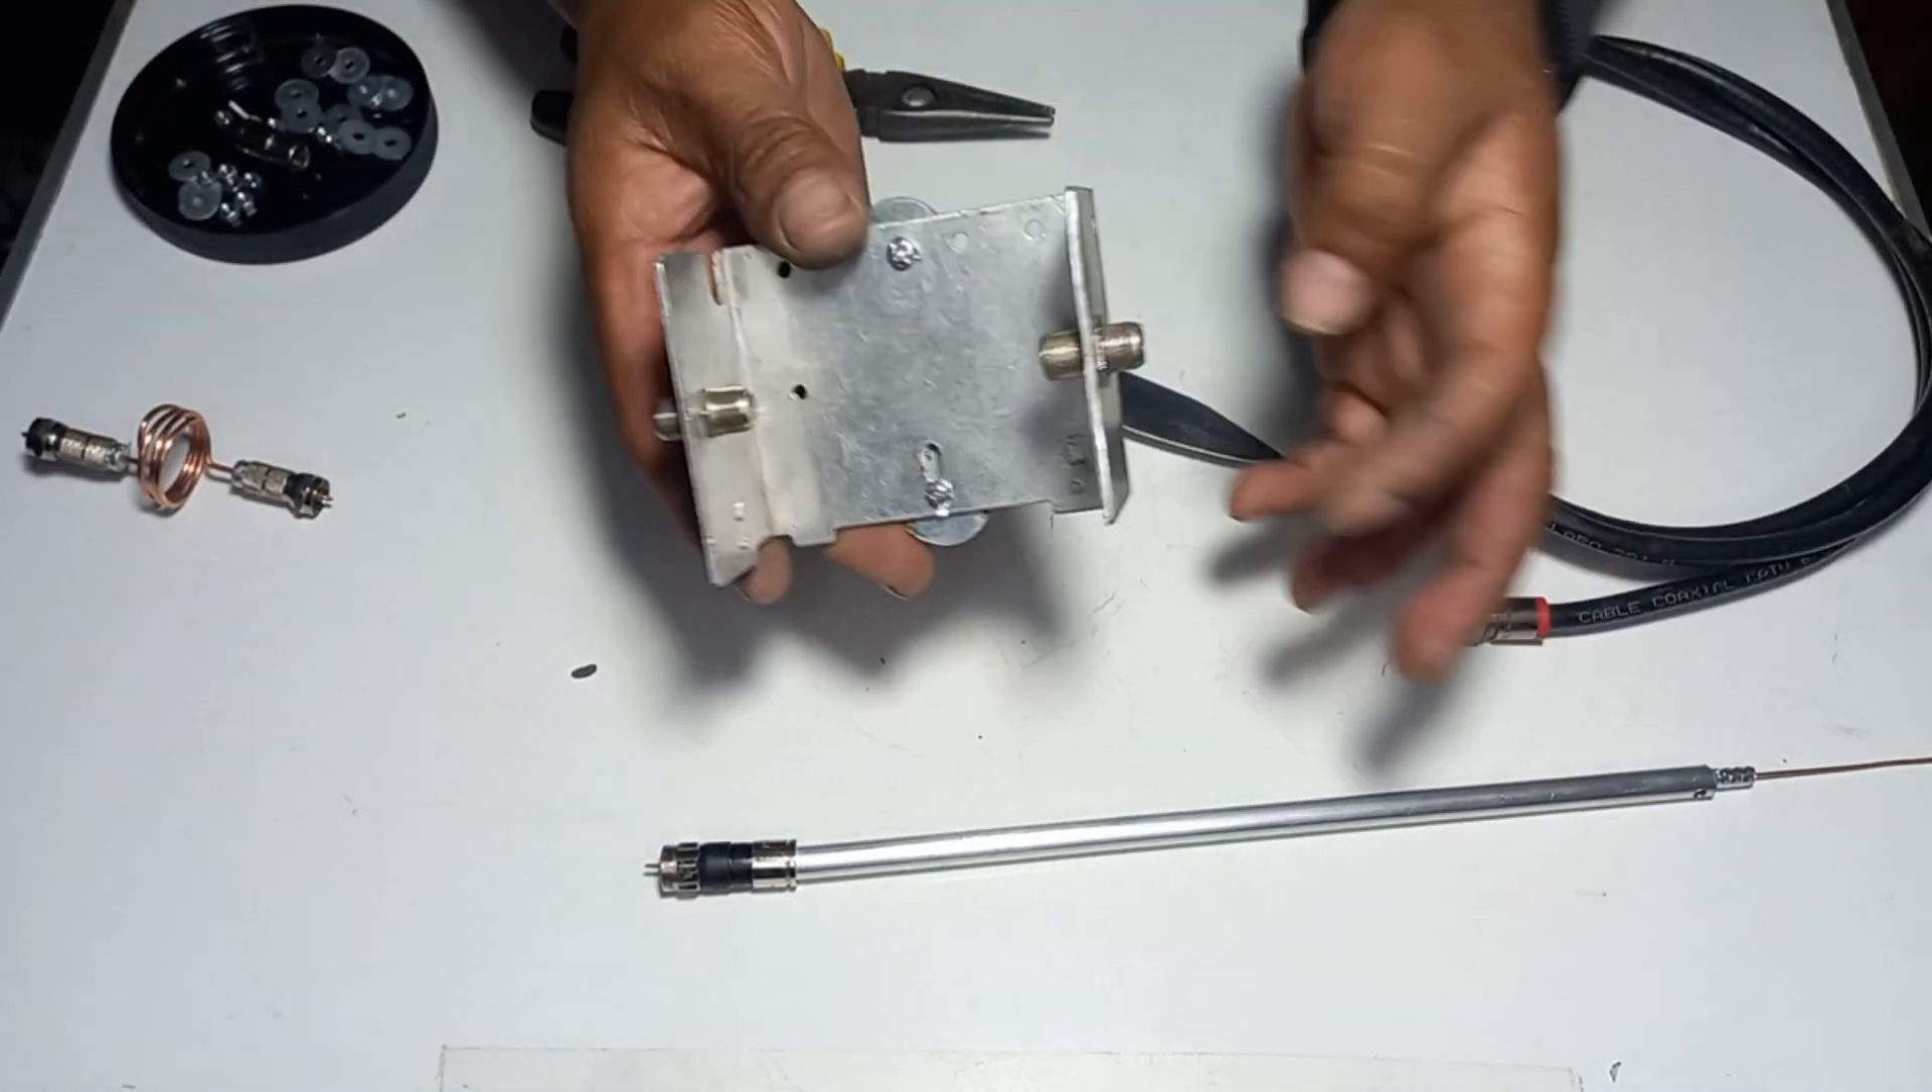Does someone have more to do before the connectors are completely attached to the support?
No.